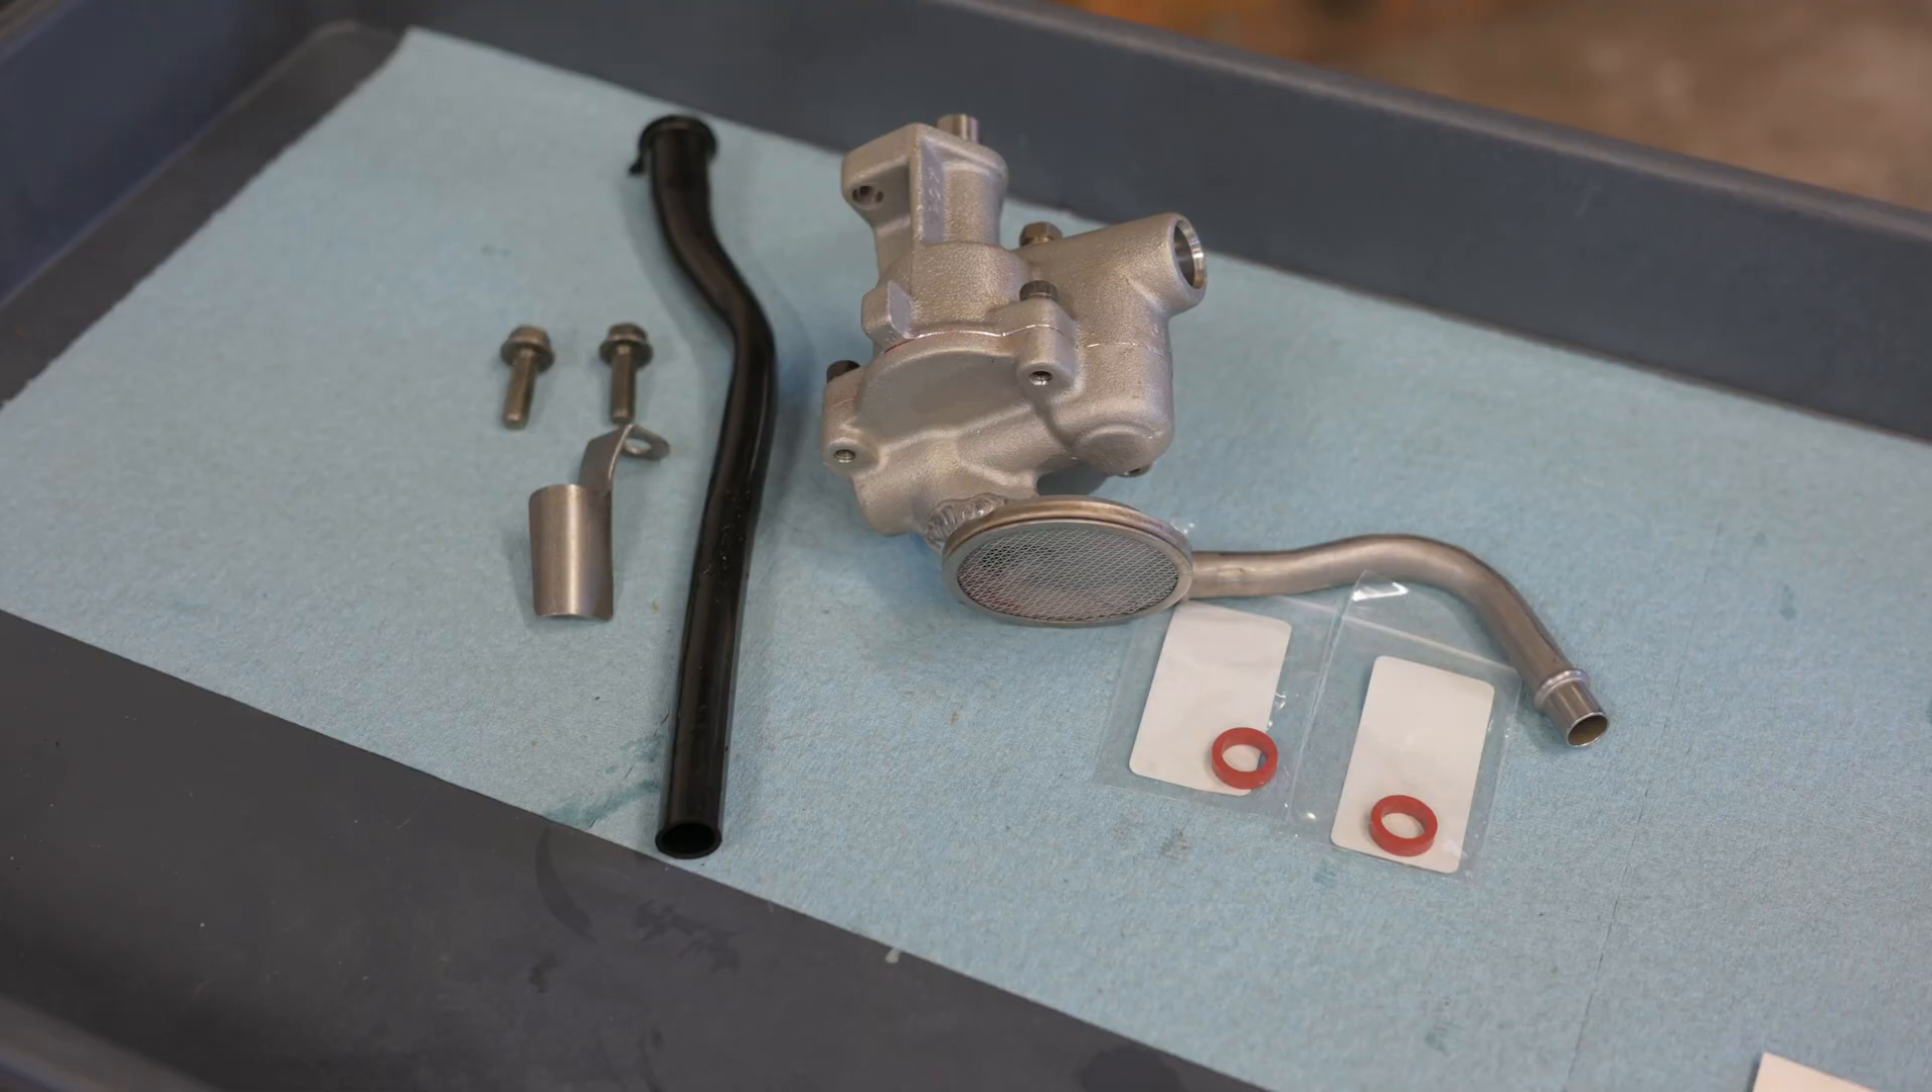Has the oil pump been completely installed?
No.